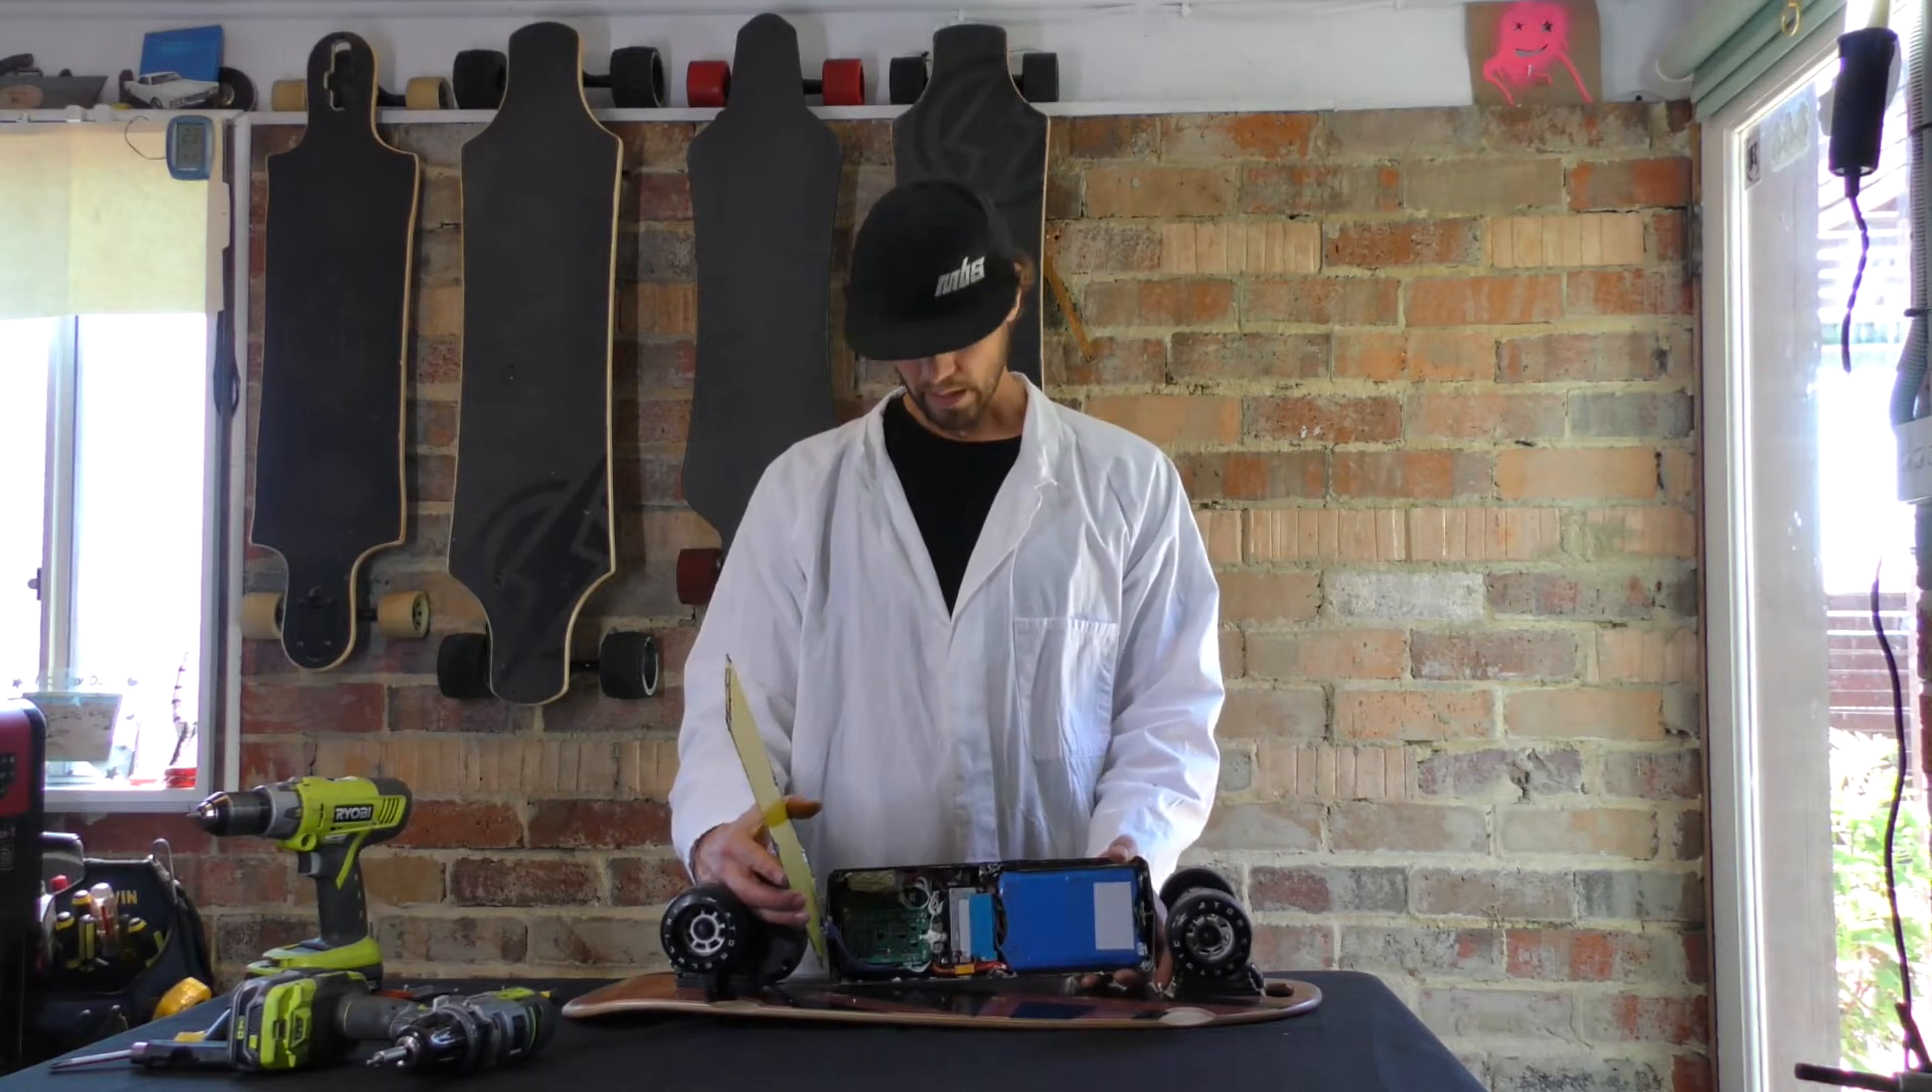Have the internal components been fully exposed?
Yes.